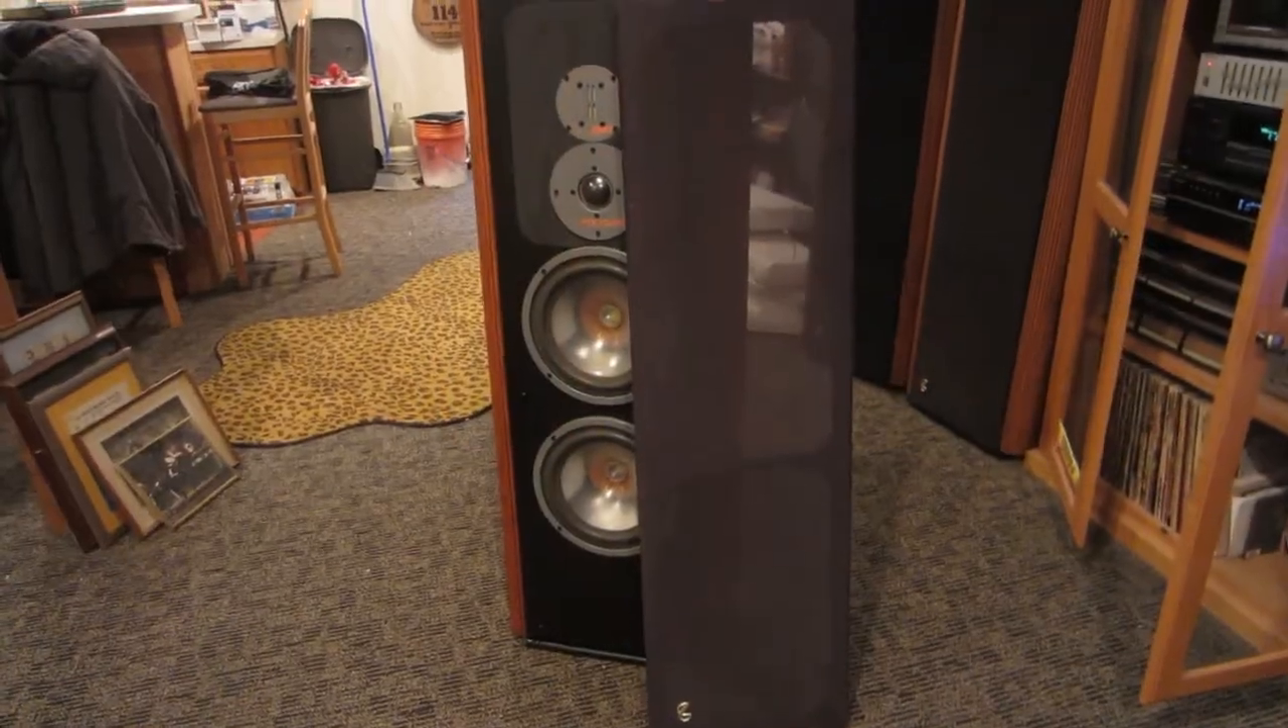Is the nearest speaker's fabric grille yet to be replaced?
Yes.